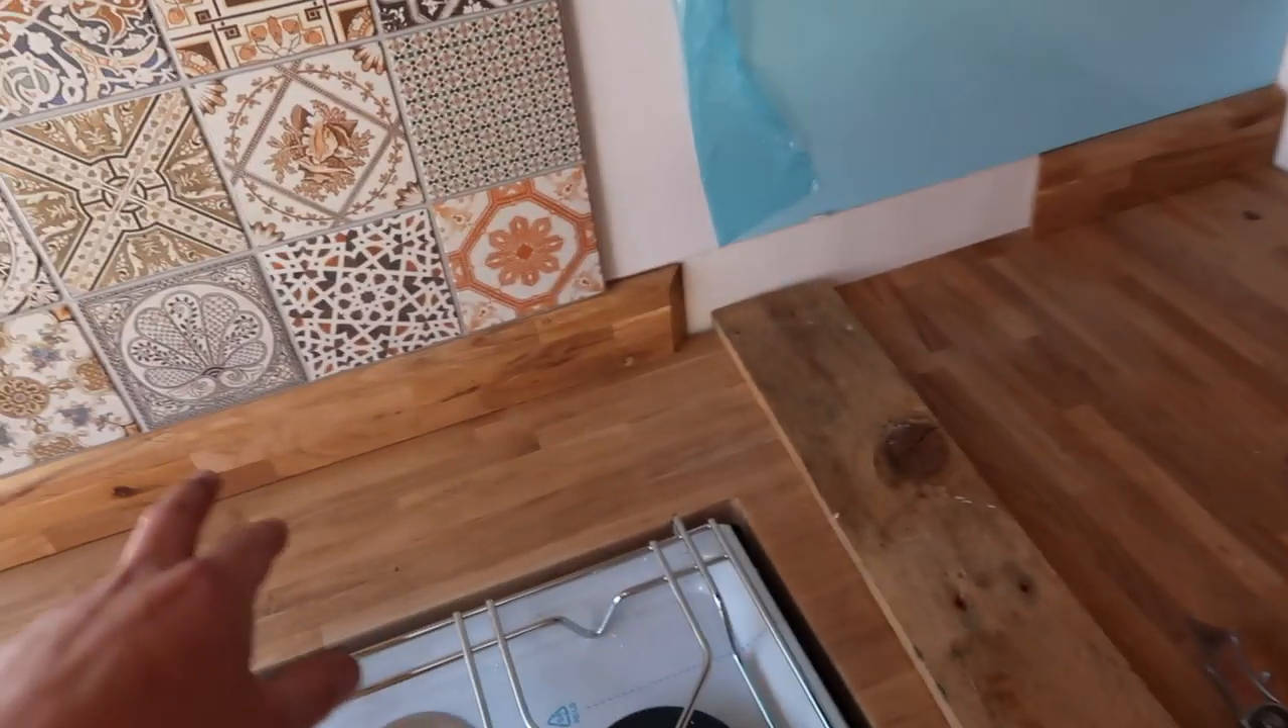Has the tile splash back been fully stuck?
Yes.